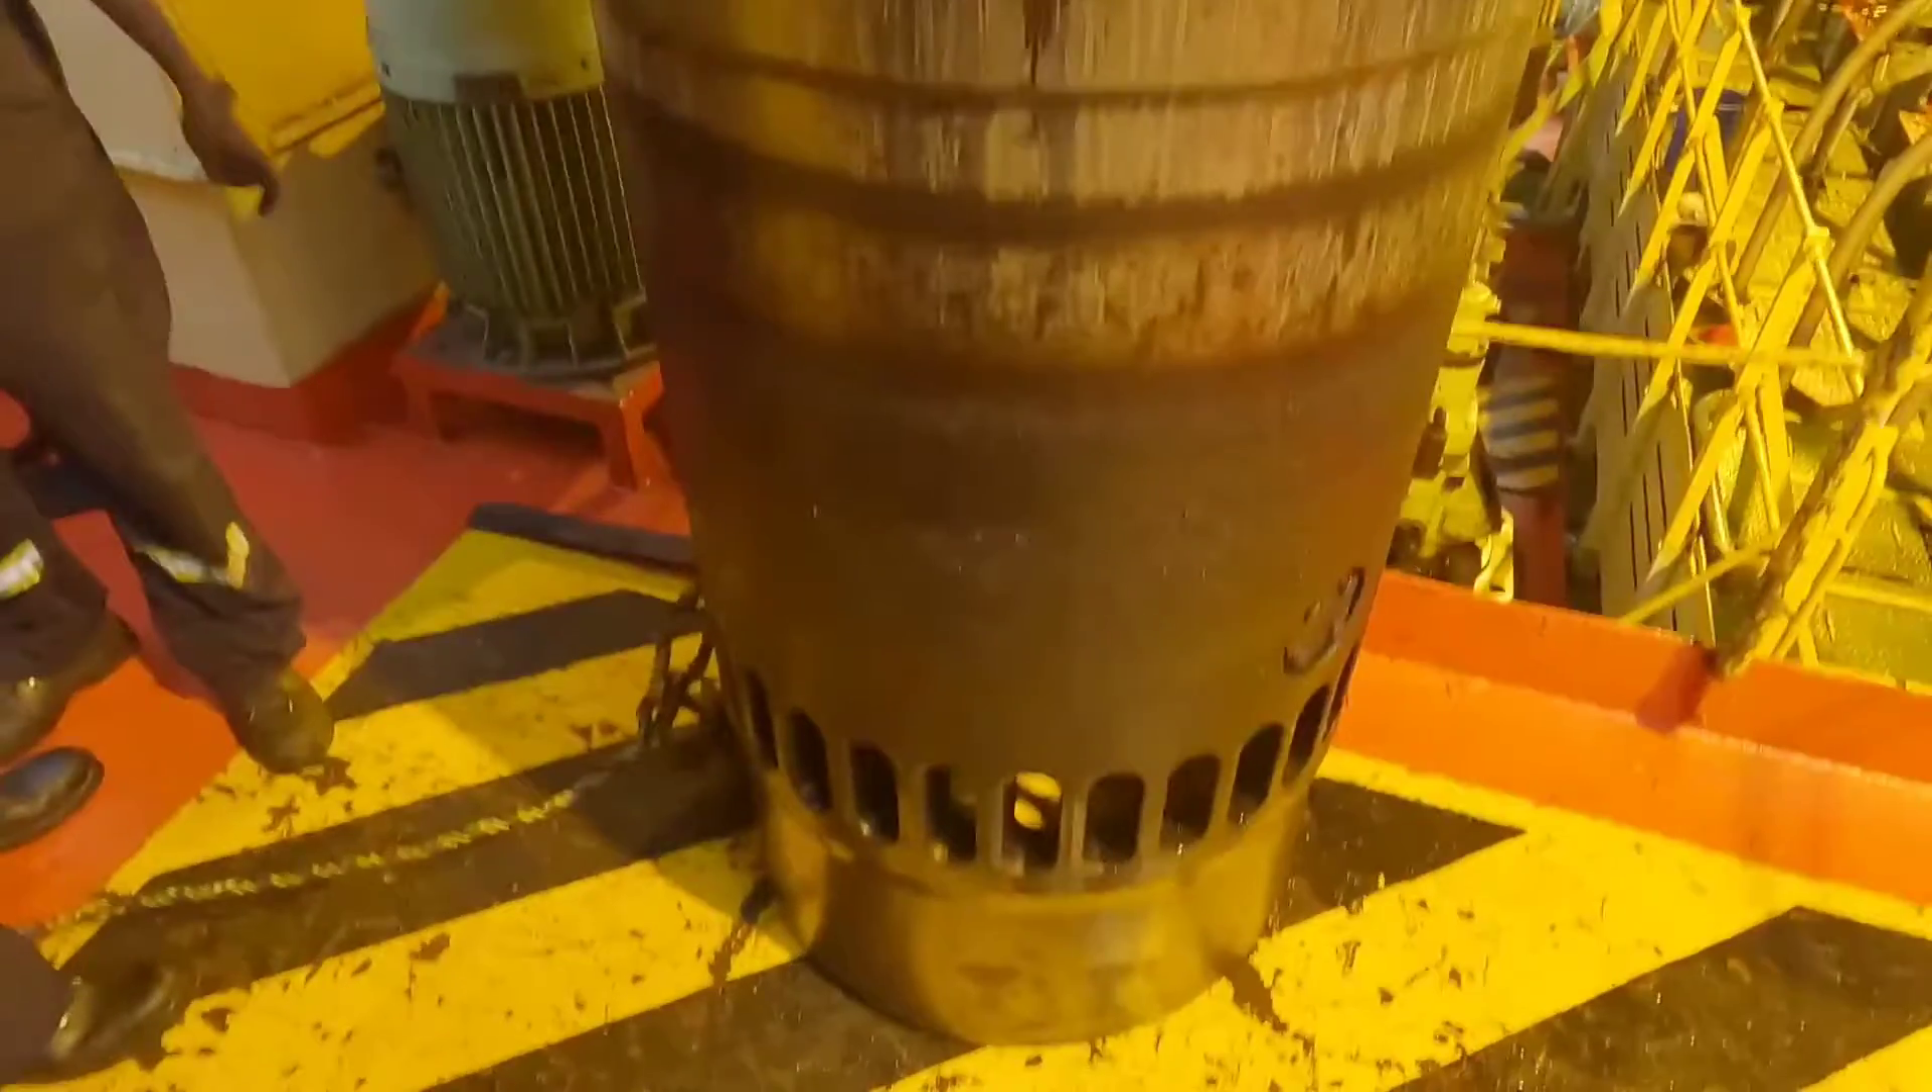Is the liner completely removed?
Yes.